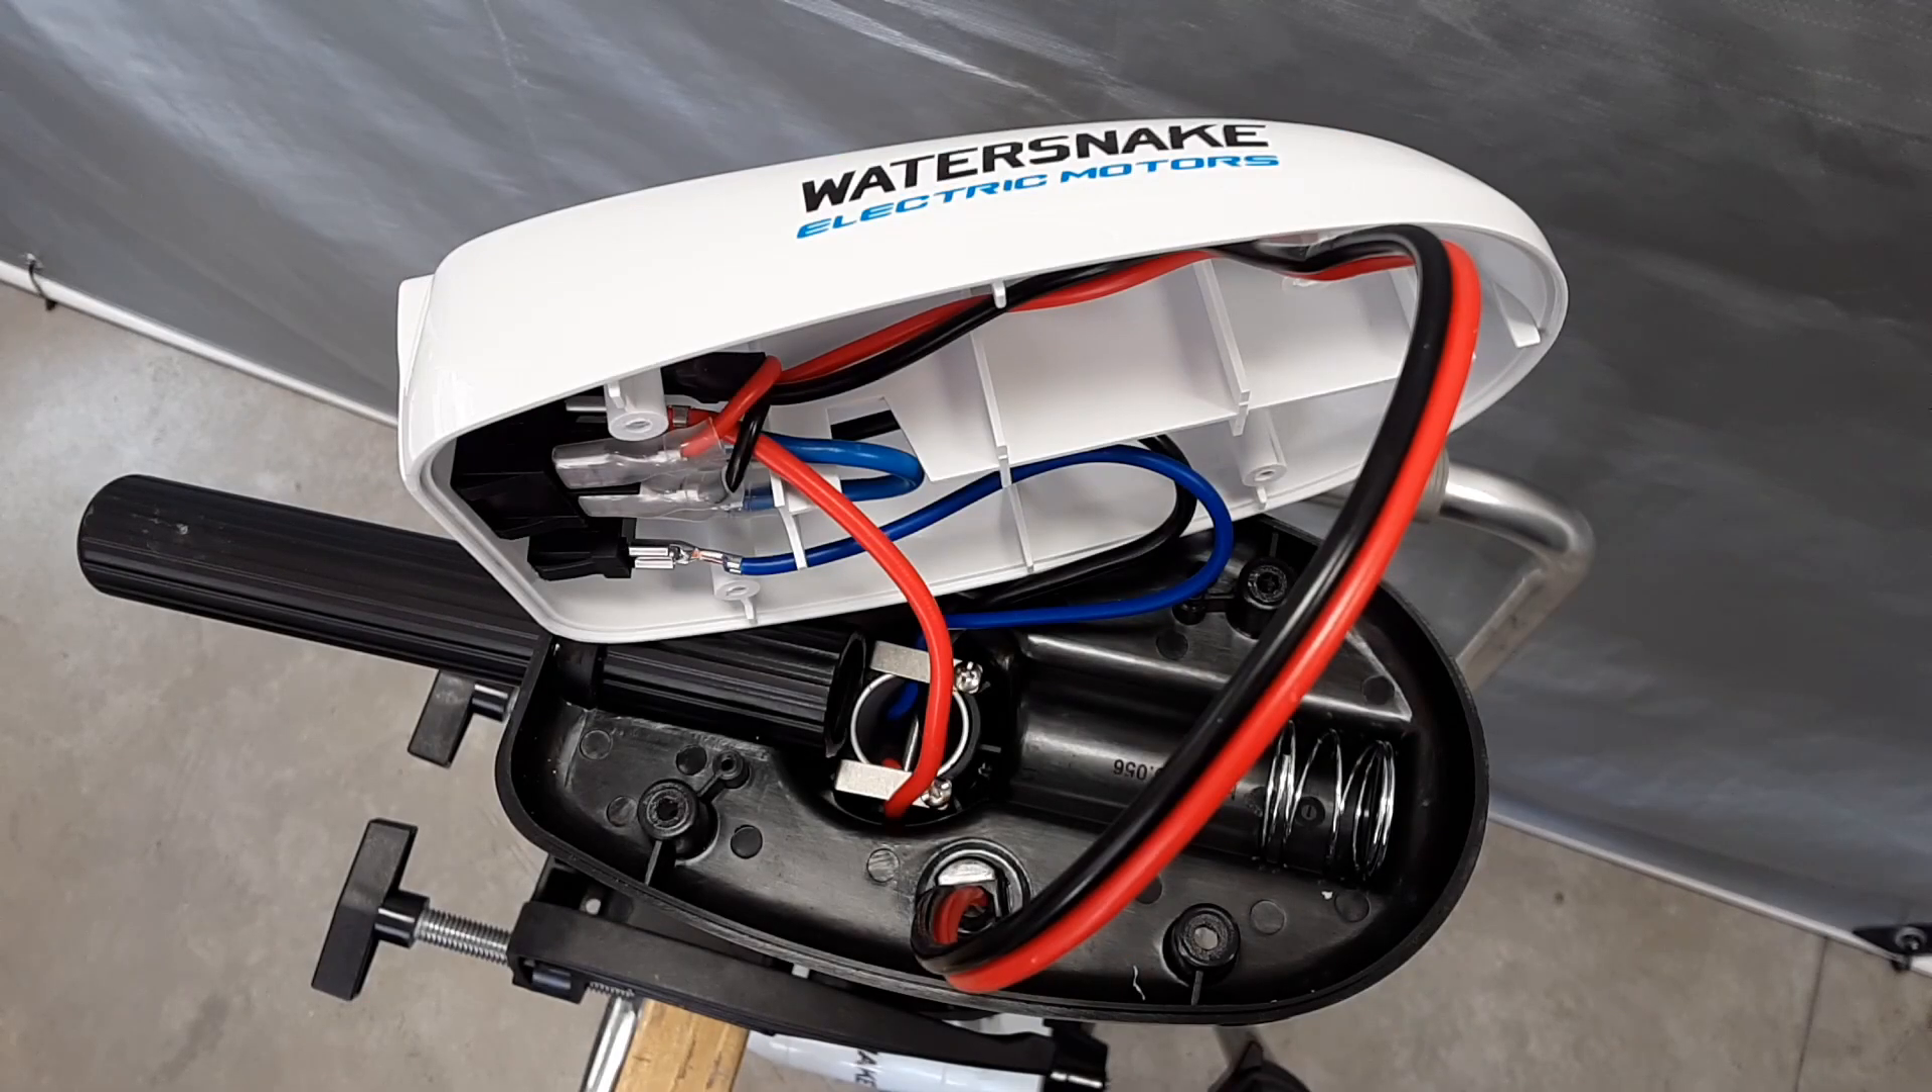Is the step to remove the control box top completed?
Yes.